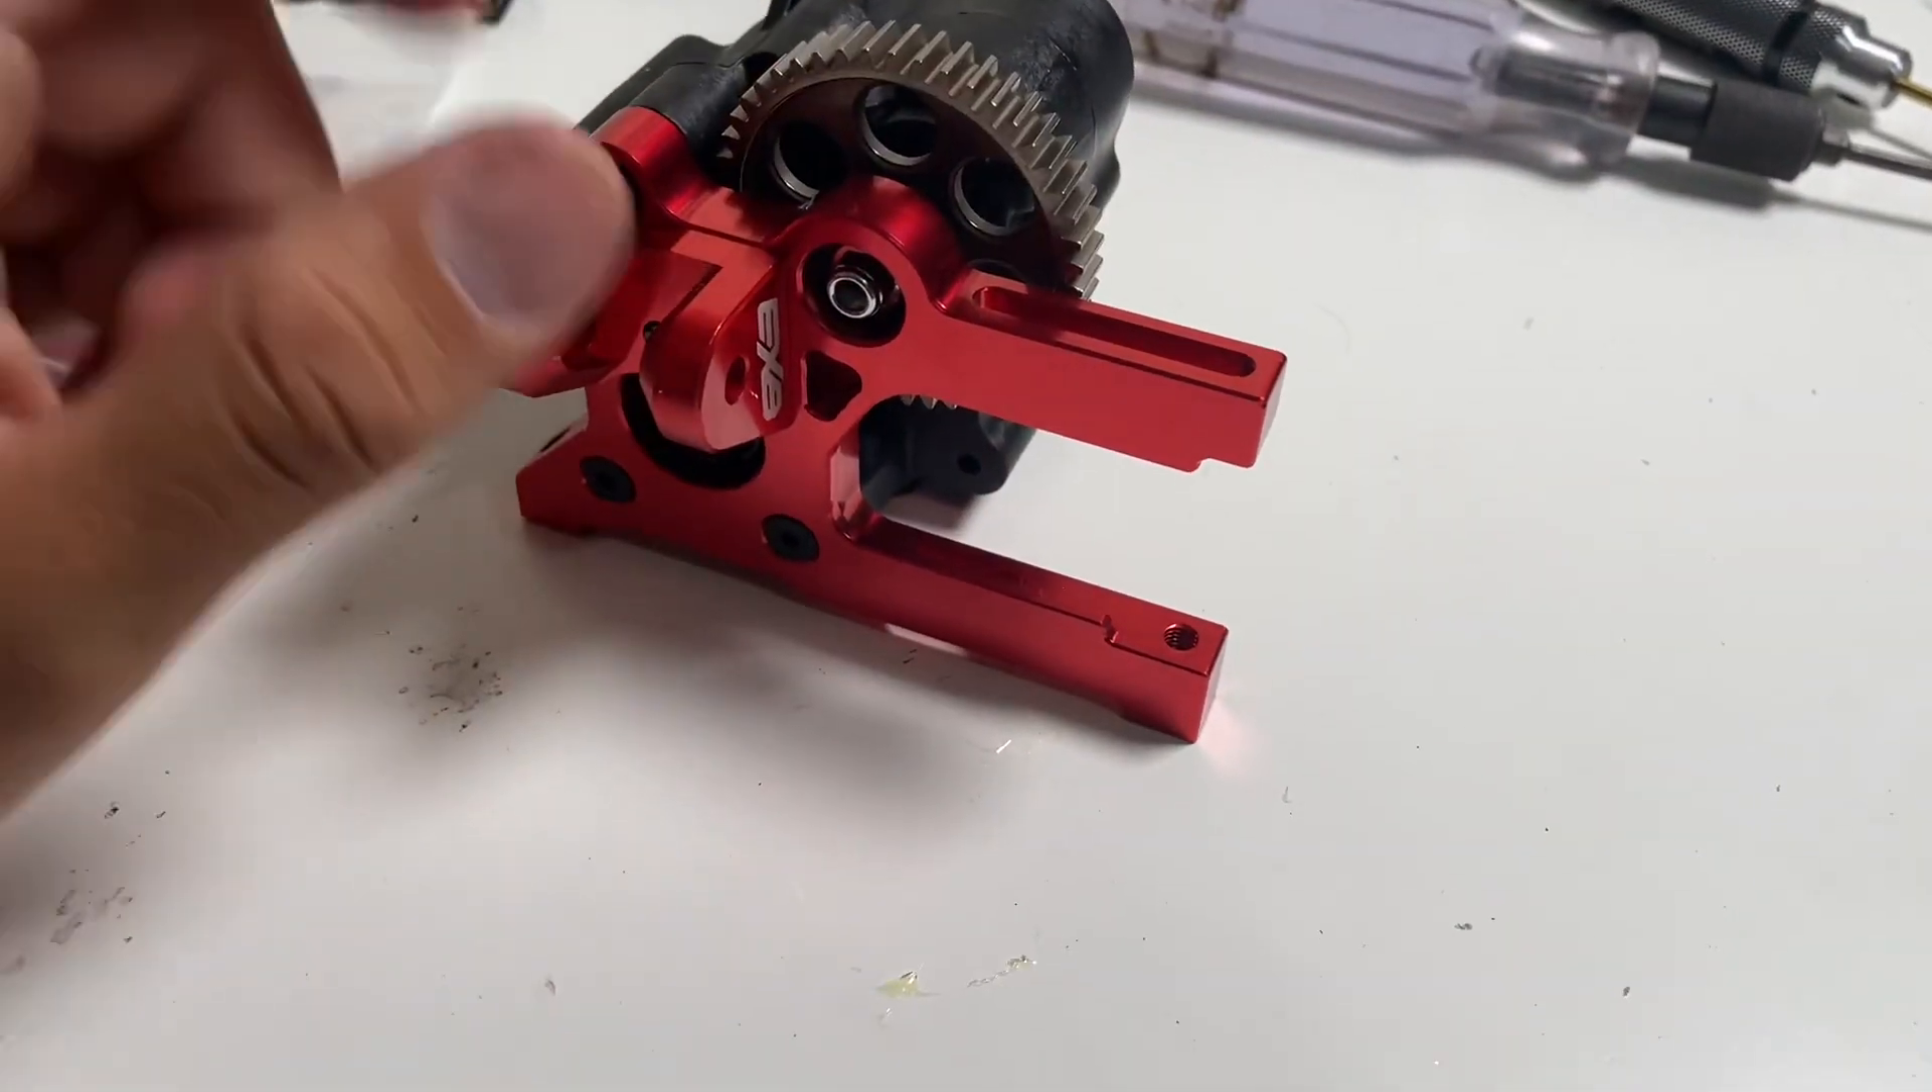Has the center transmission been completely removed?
Yes.